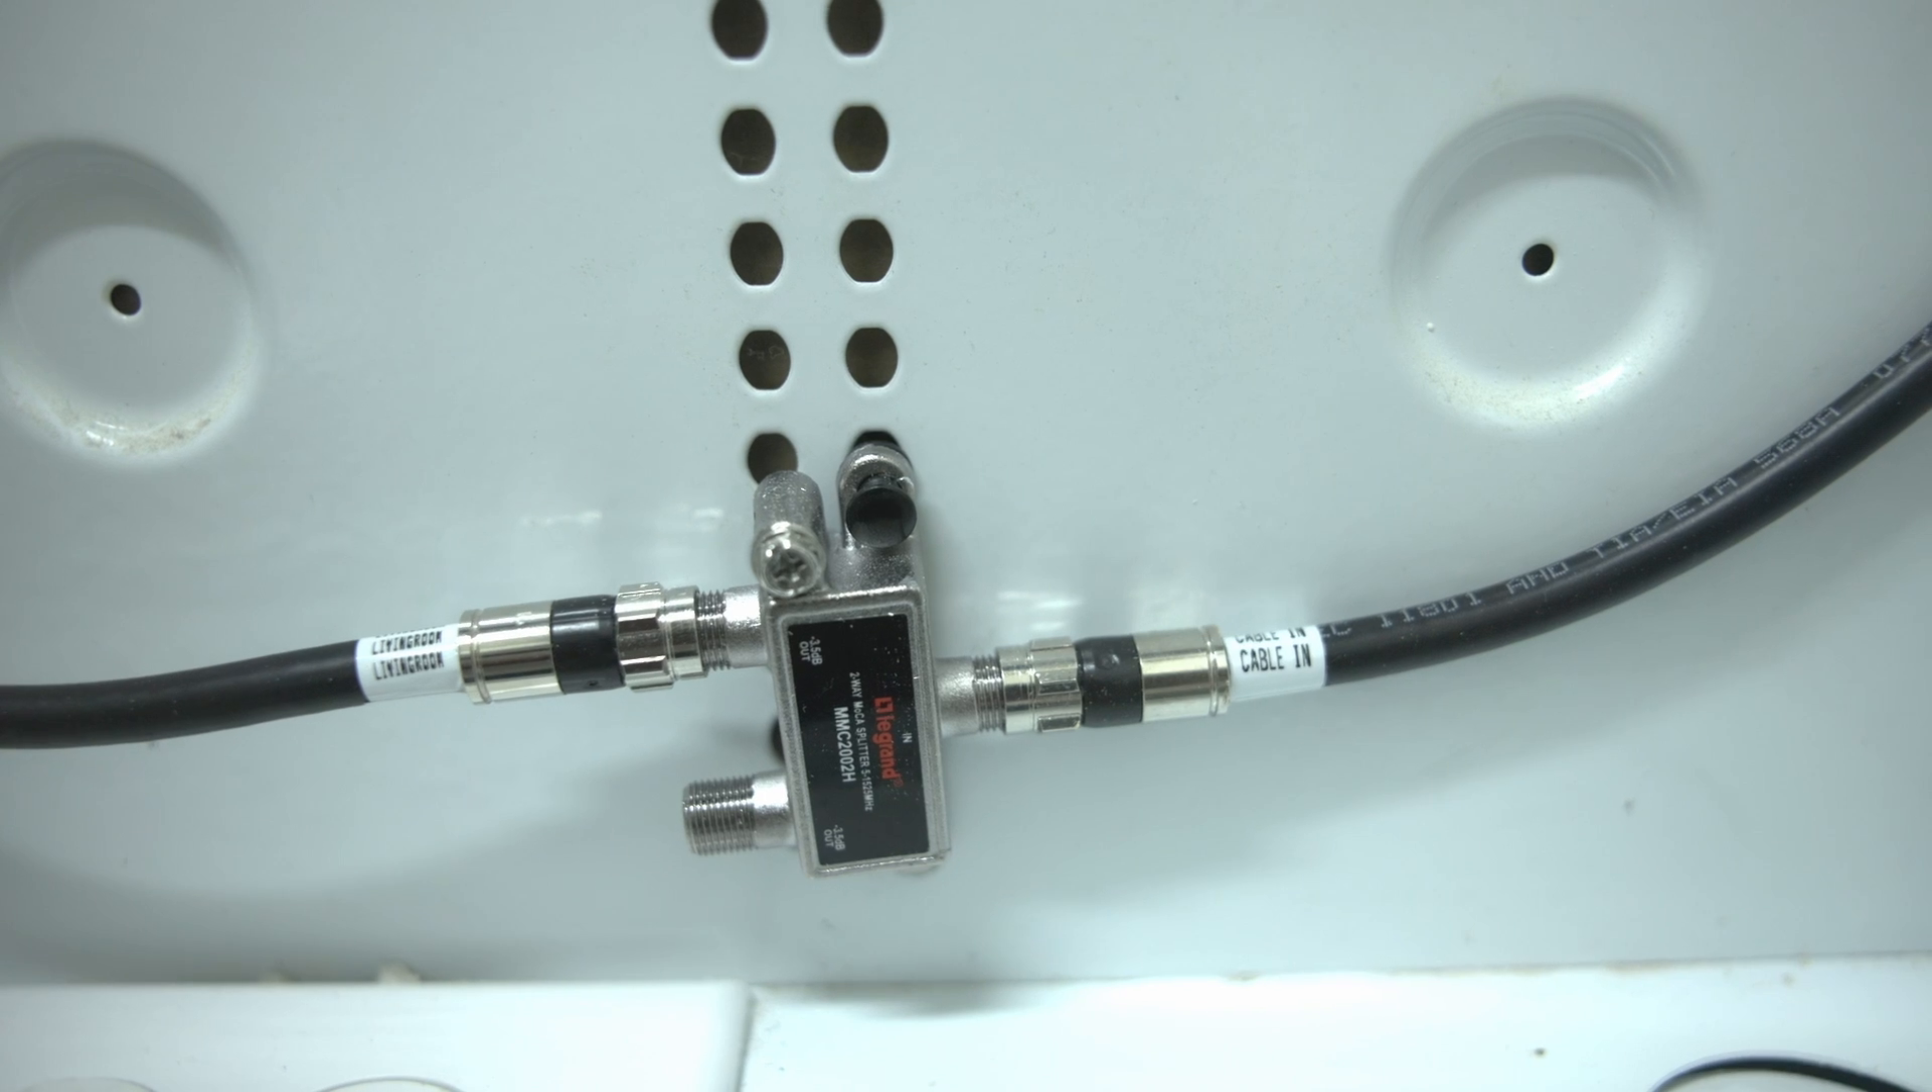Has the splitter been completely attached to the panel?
Yes.